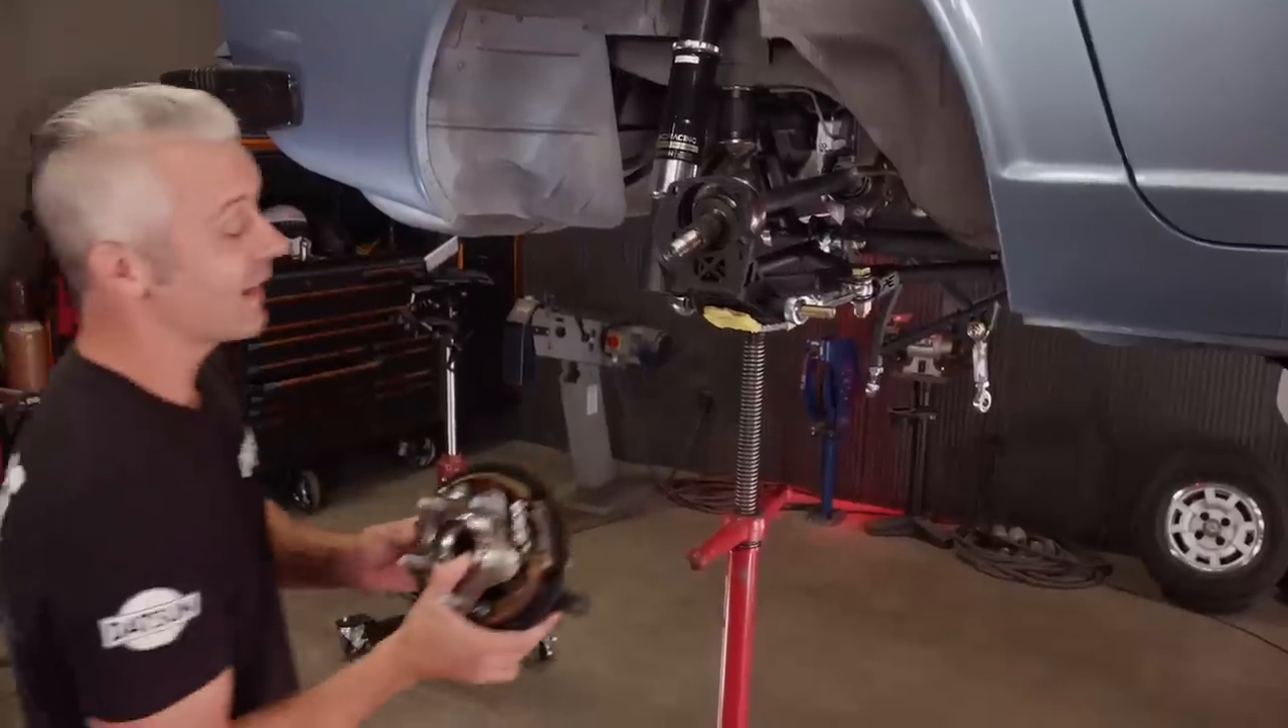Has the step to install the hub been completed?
No.